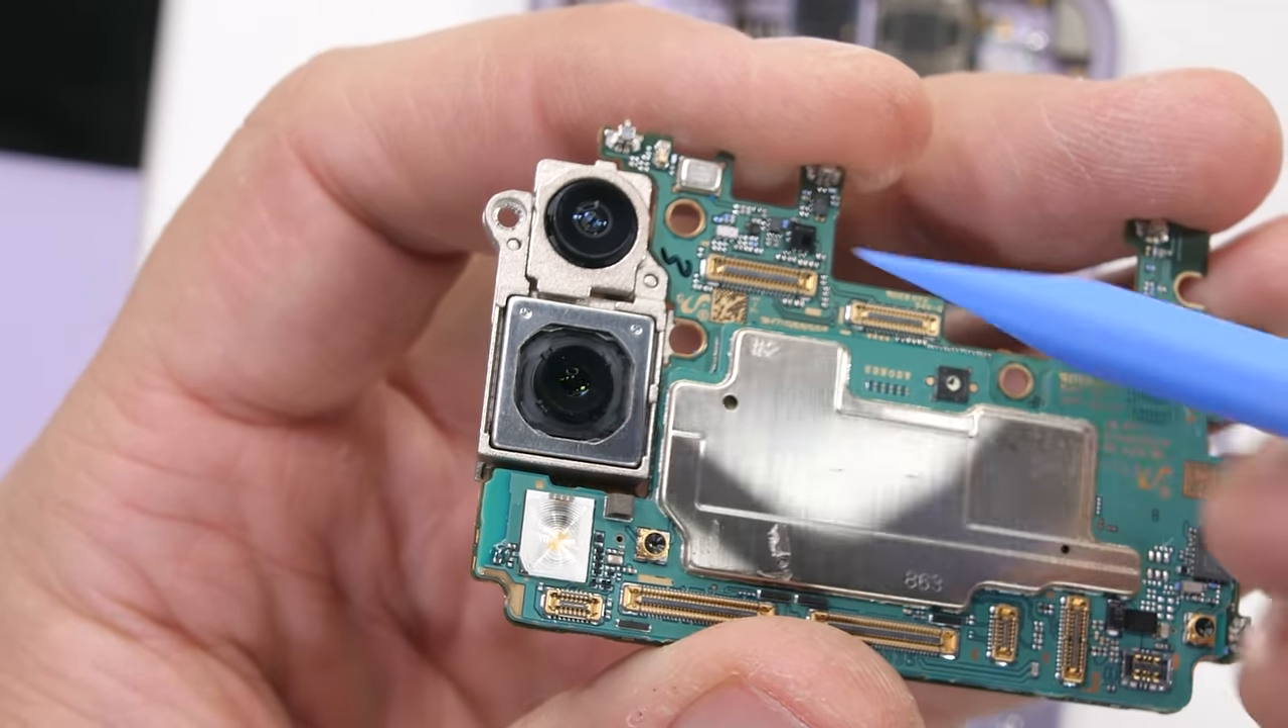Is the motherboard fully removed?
Yes.